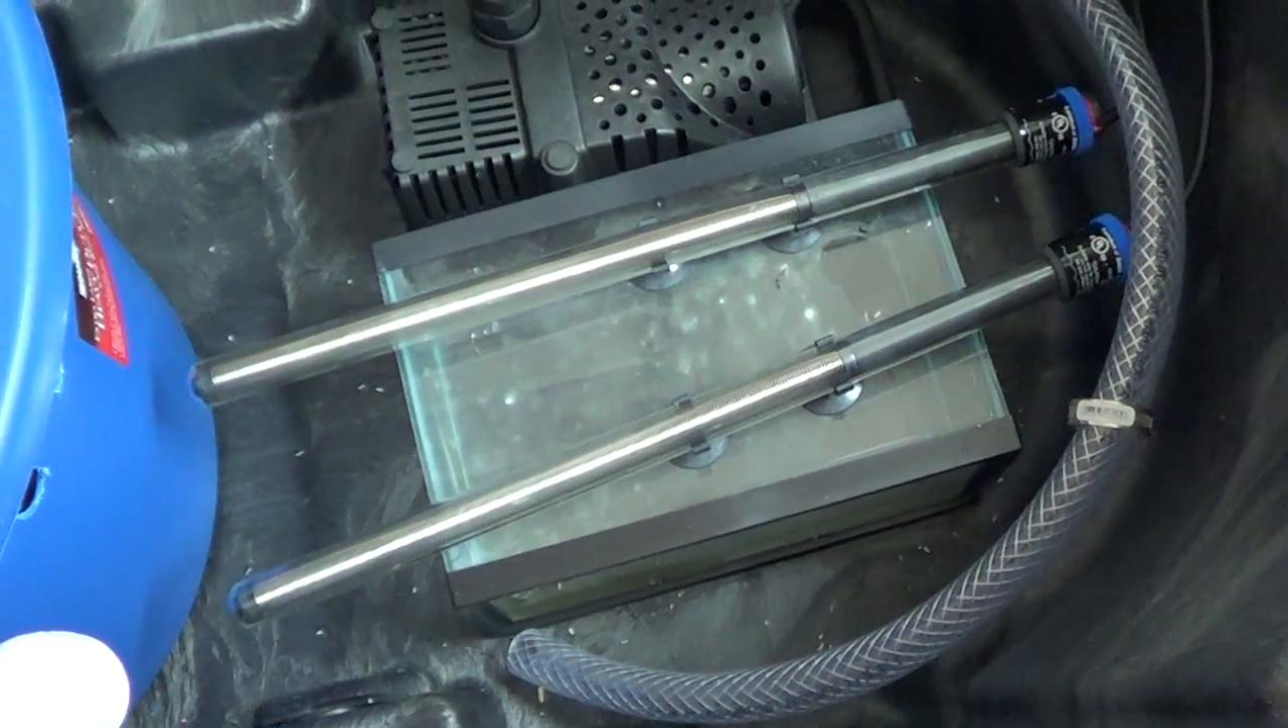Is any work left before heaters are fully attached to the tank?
No.